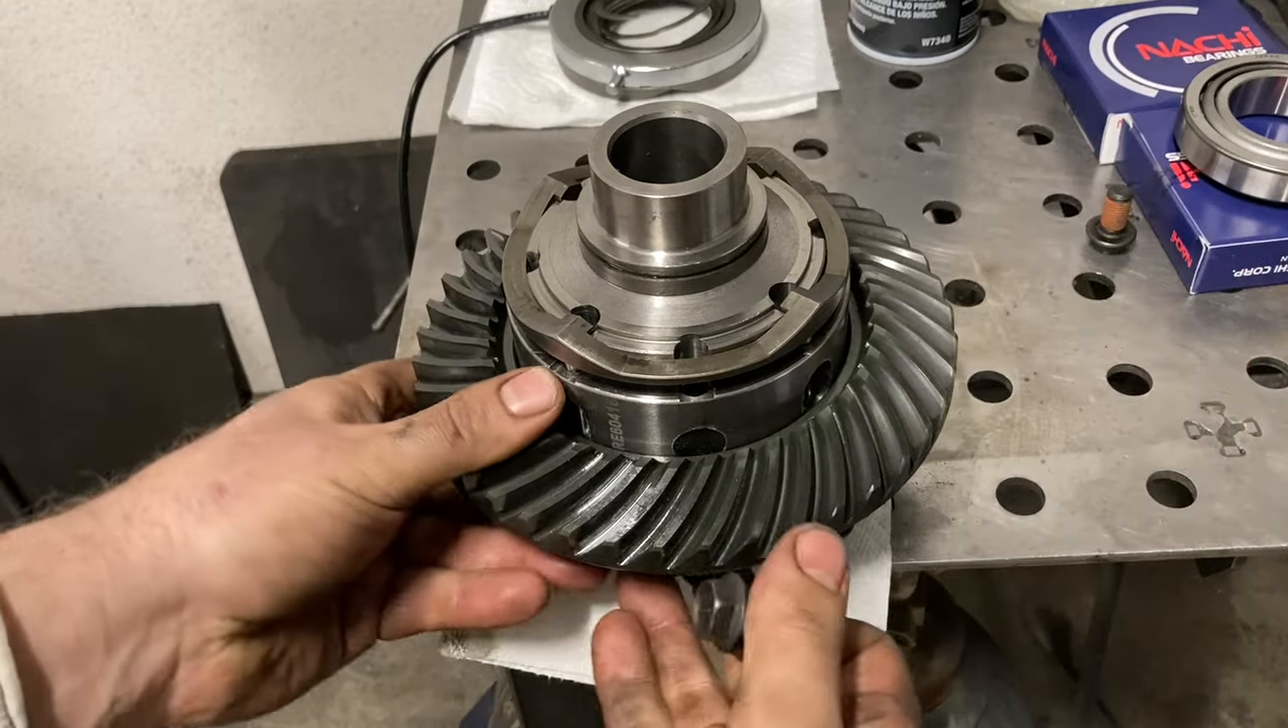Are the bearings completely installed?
No.